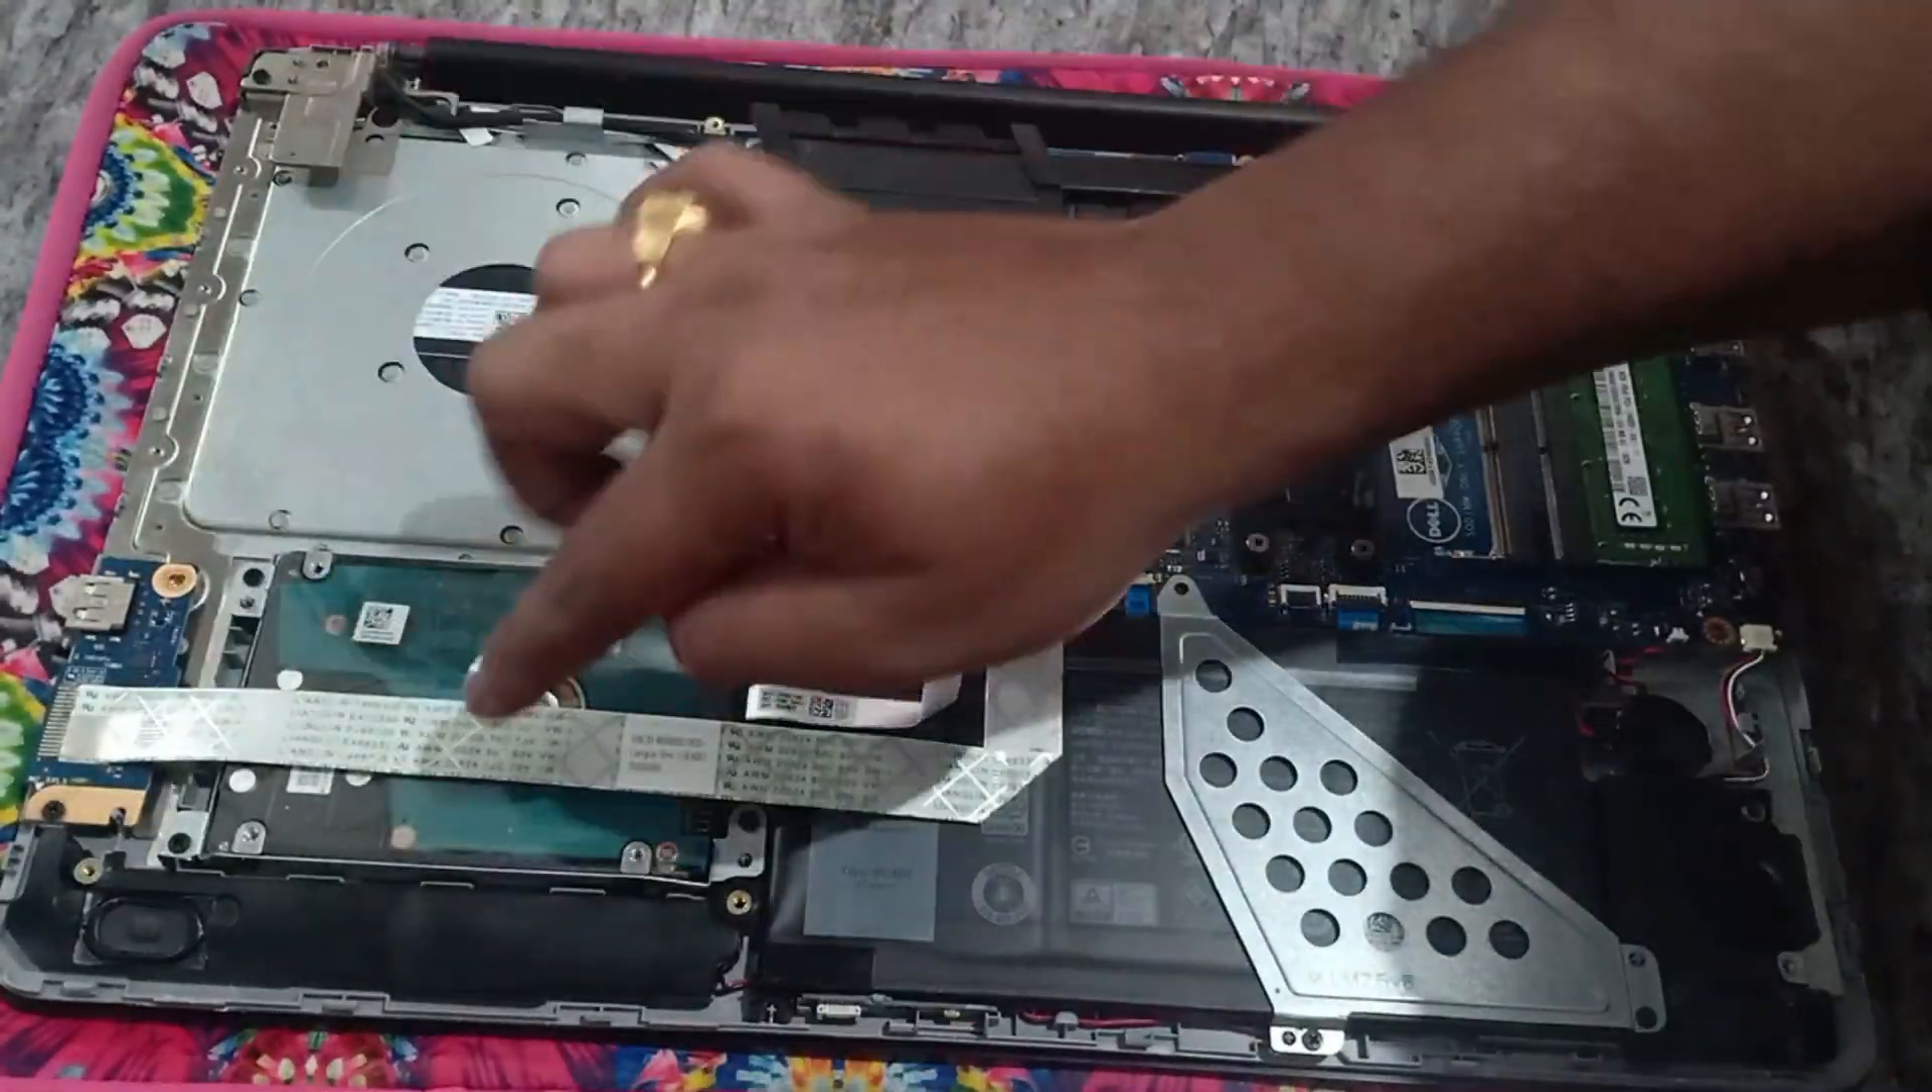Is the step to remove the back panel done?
Yes.